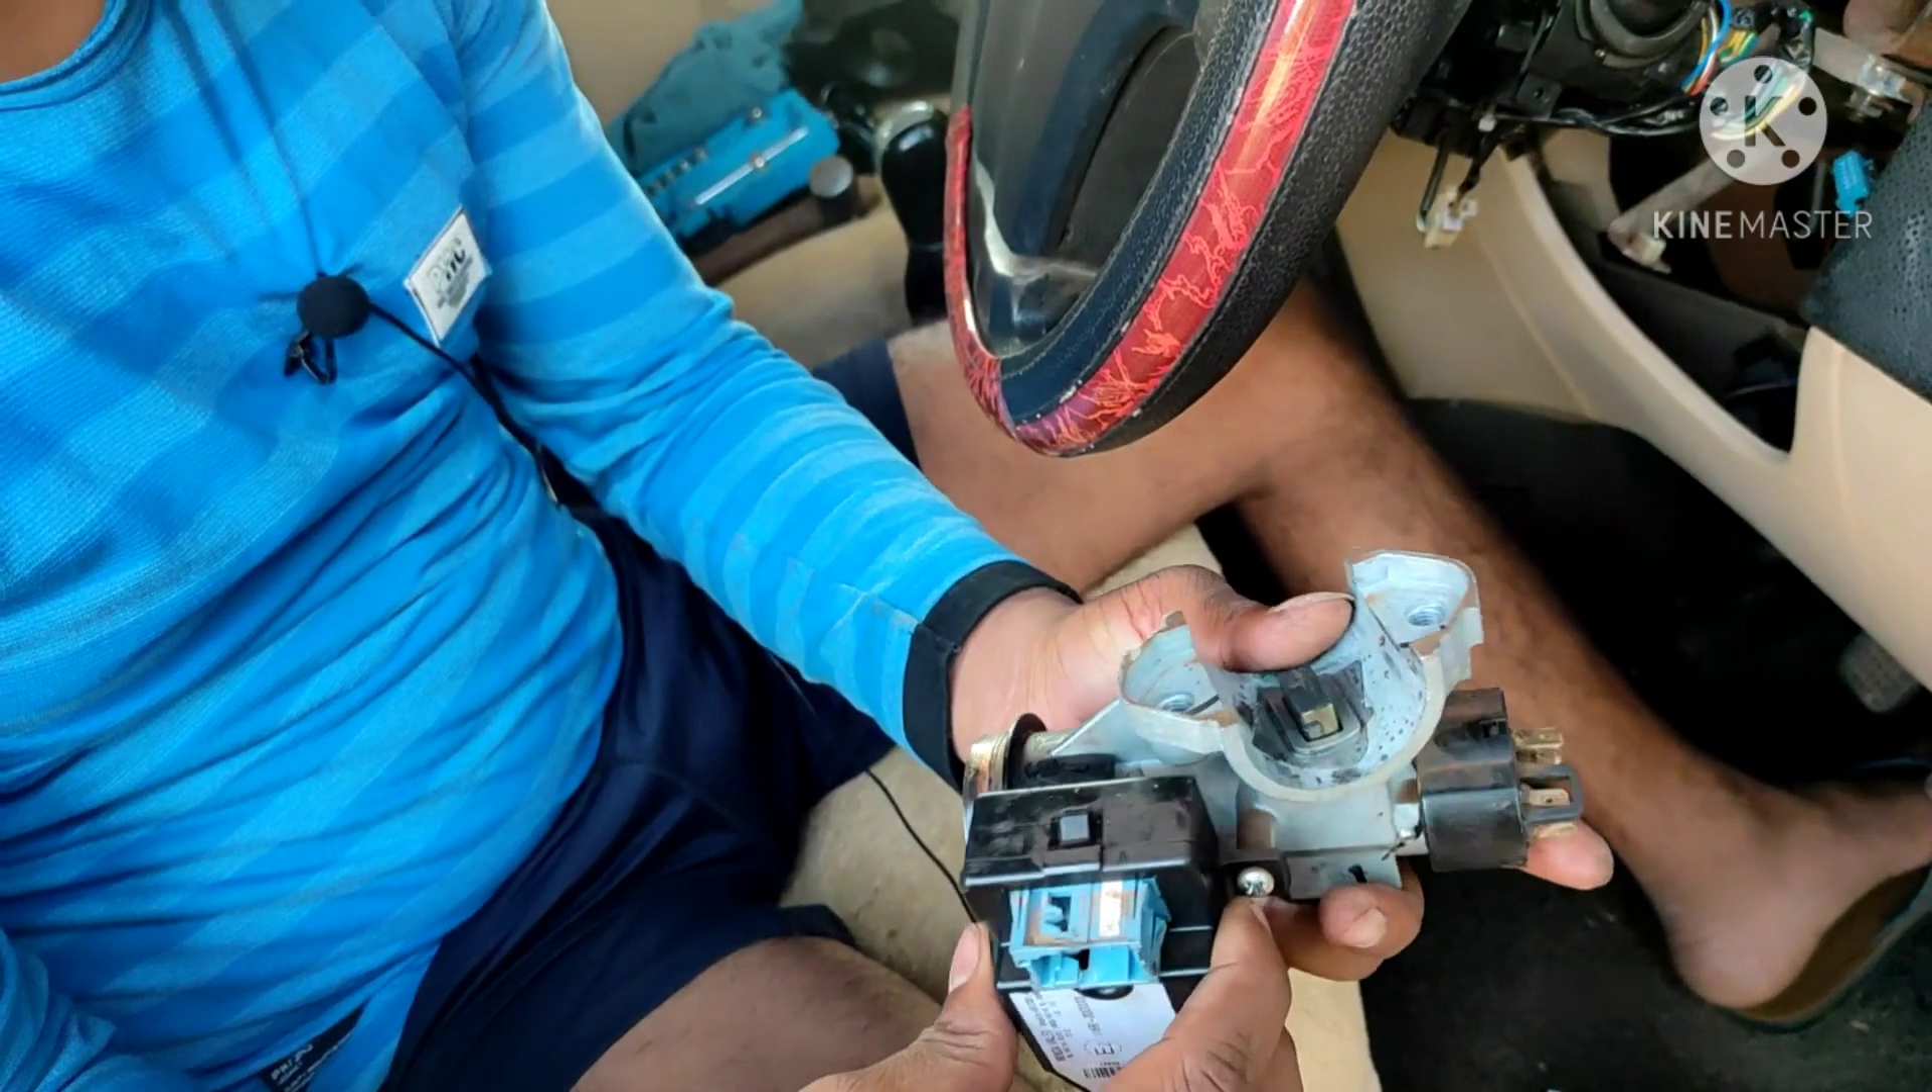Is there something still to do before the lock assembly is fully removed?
No.